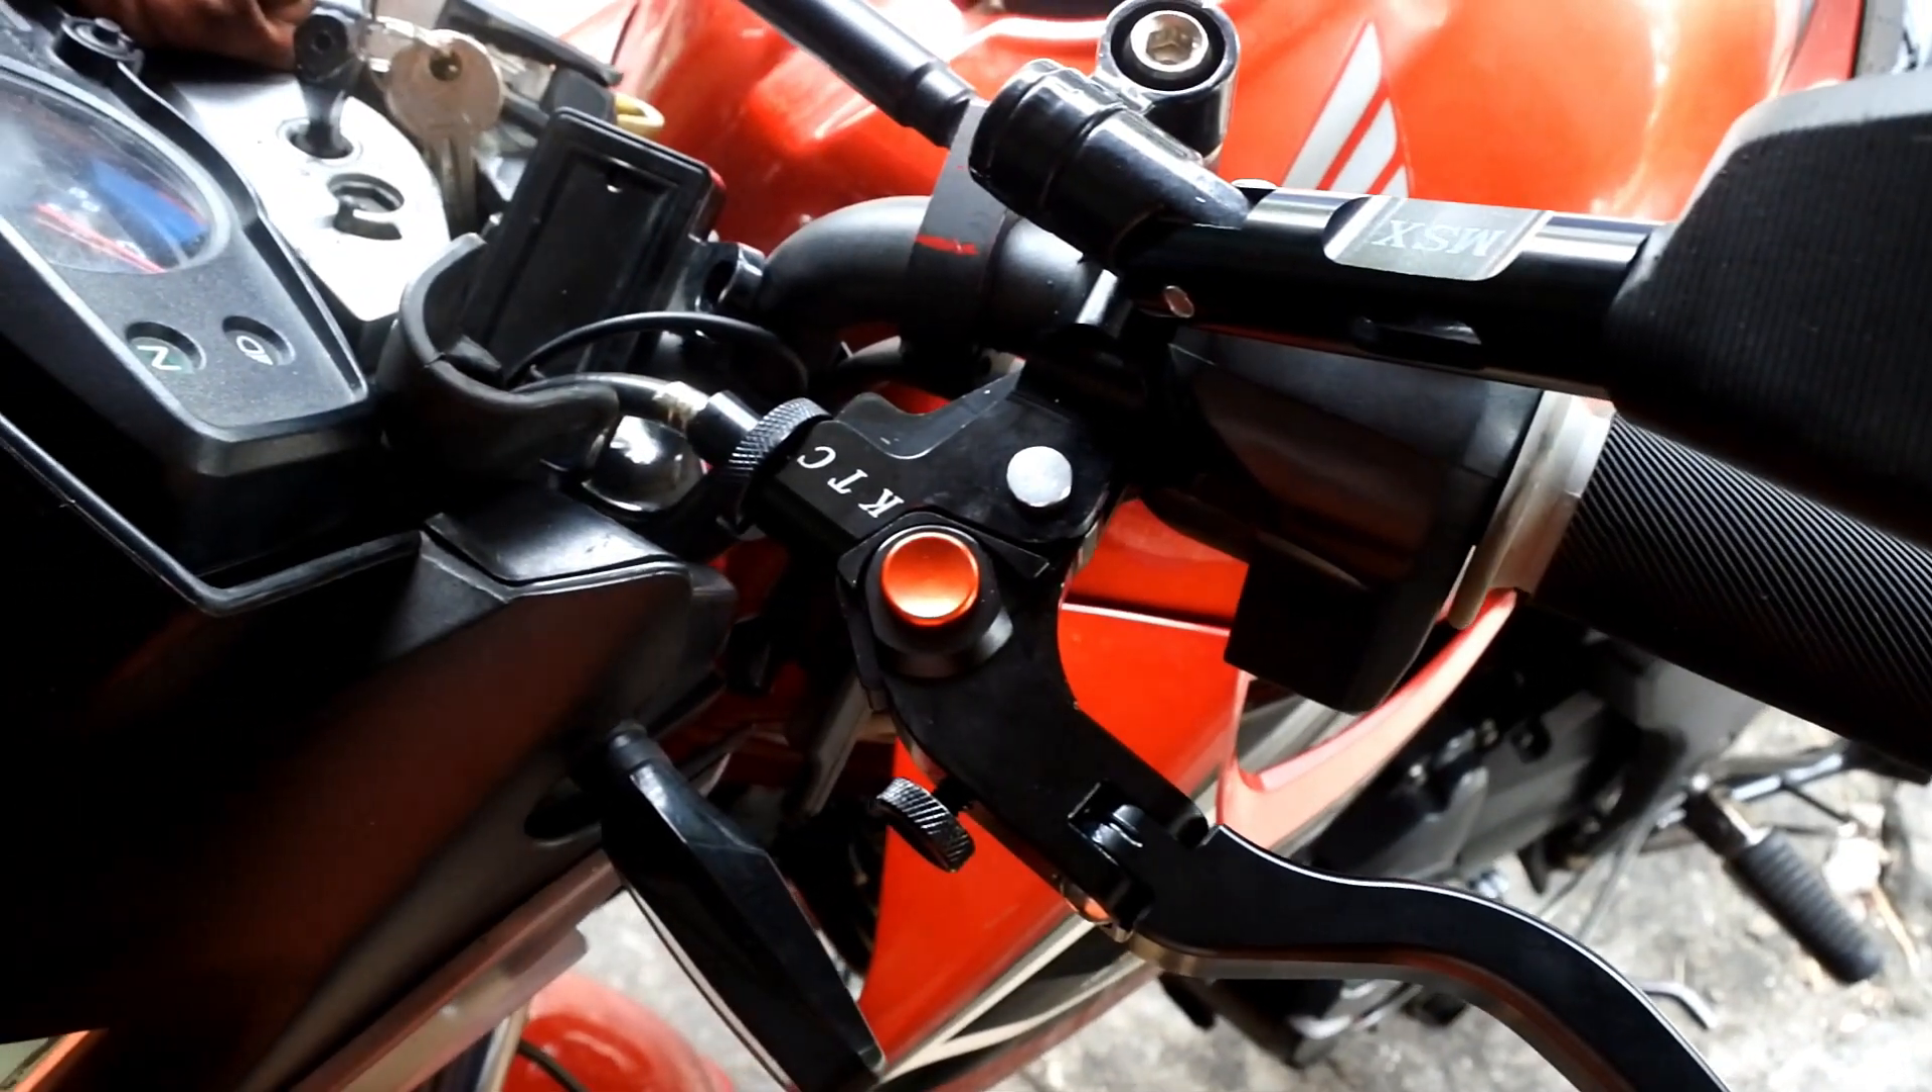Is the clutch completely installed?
Yes.